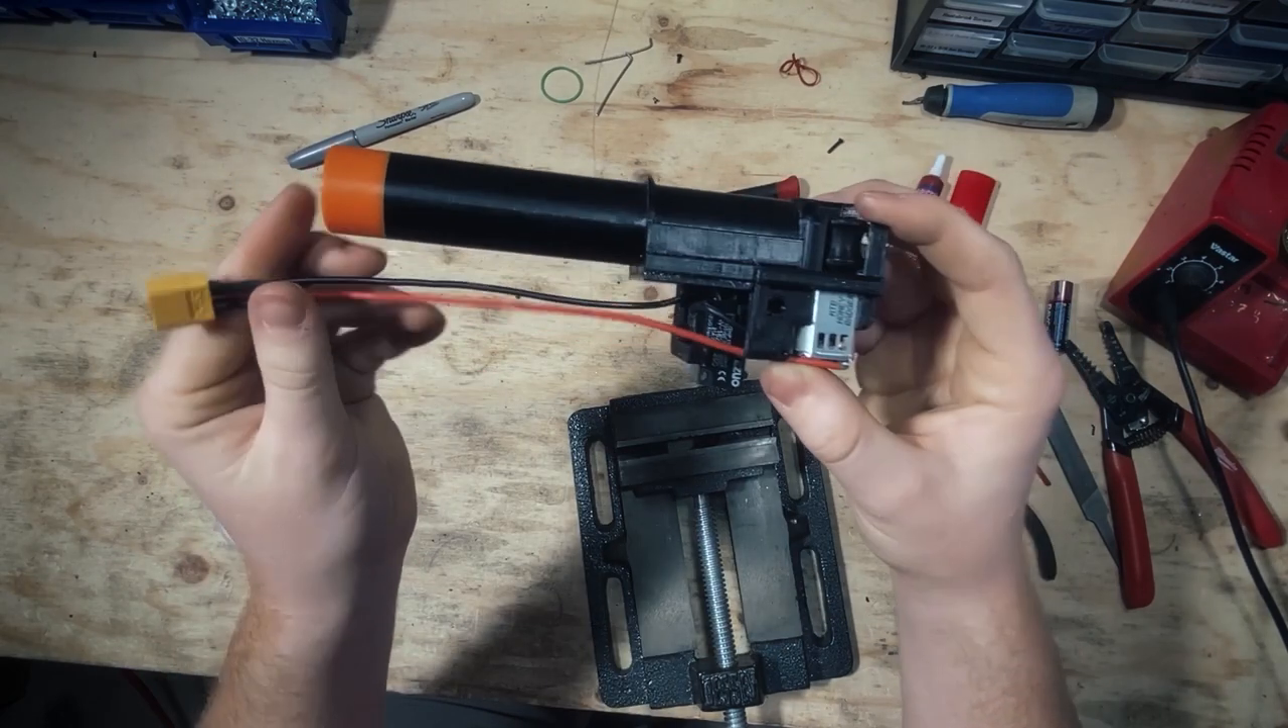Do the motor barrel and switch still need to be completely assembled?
No.